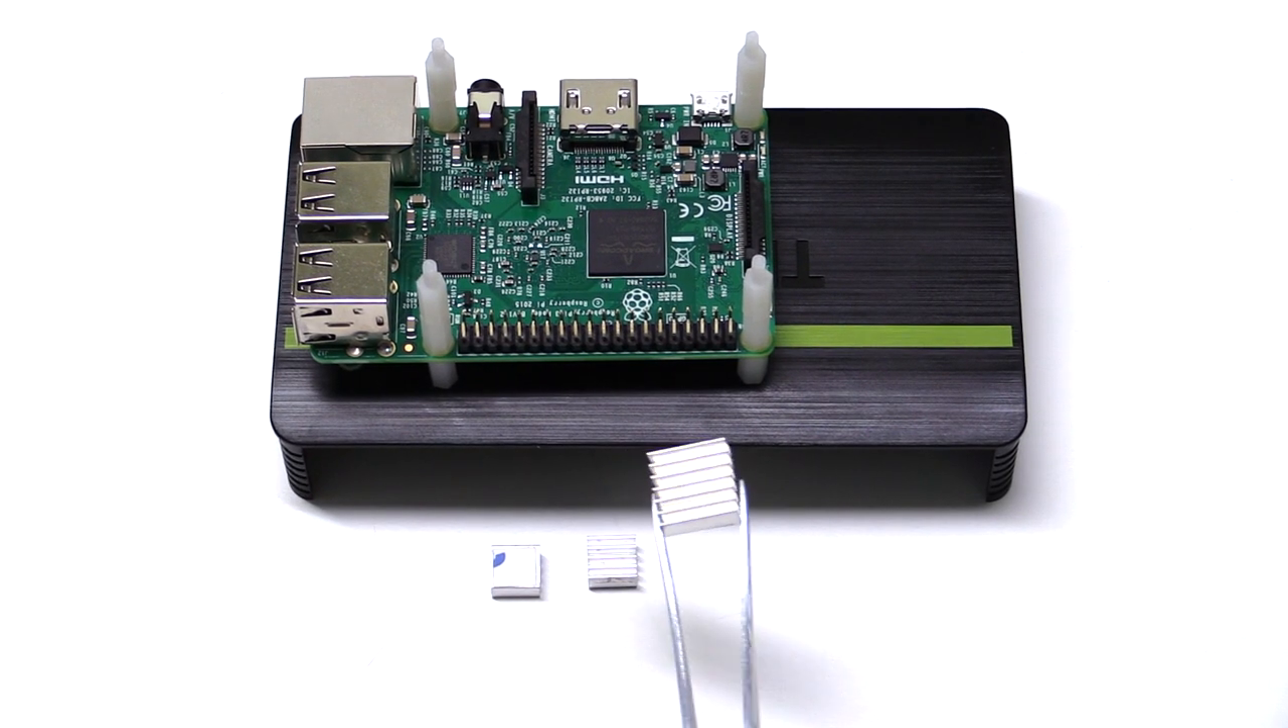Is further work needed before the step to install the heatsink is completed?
Yes.